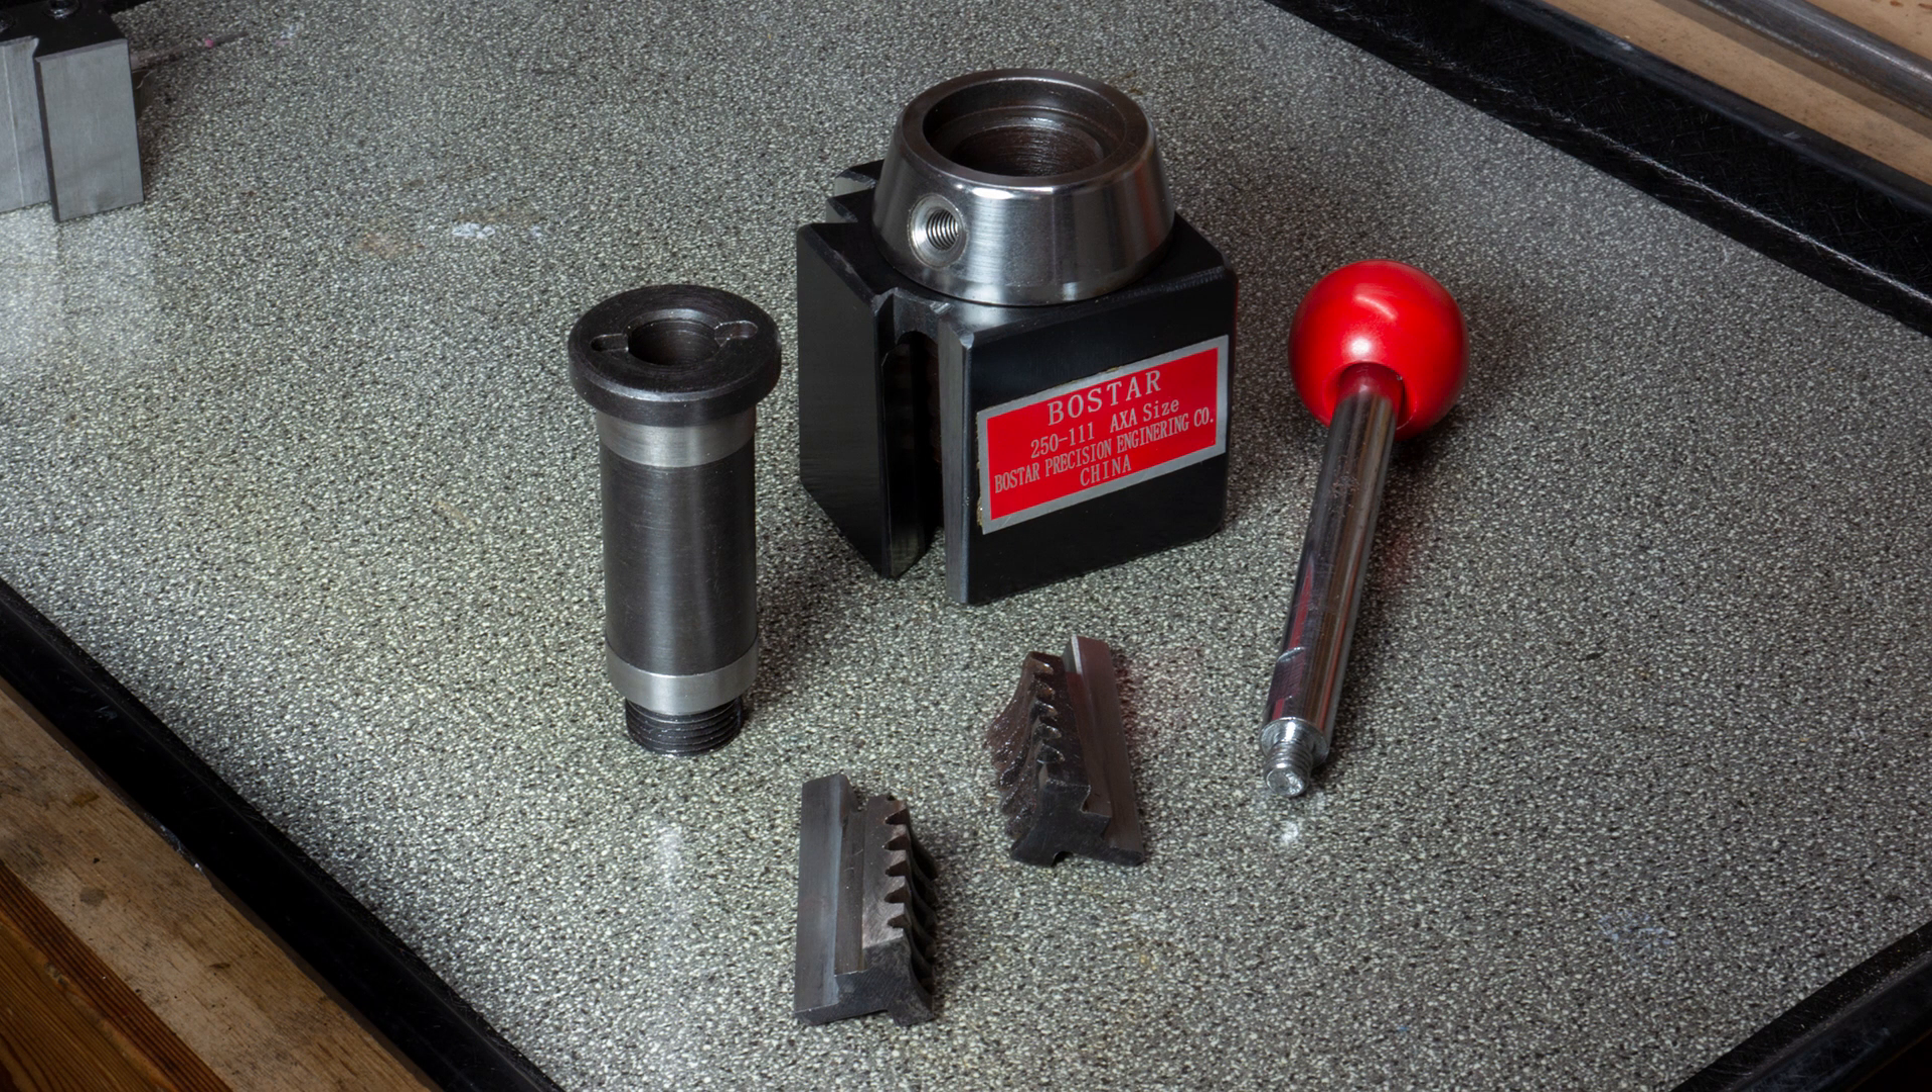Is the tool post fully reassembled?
No.